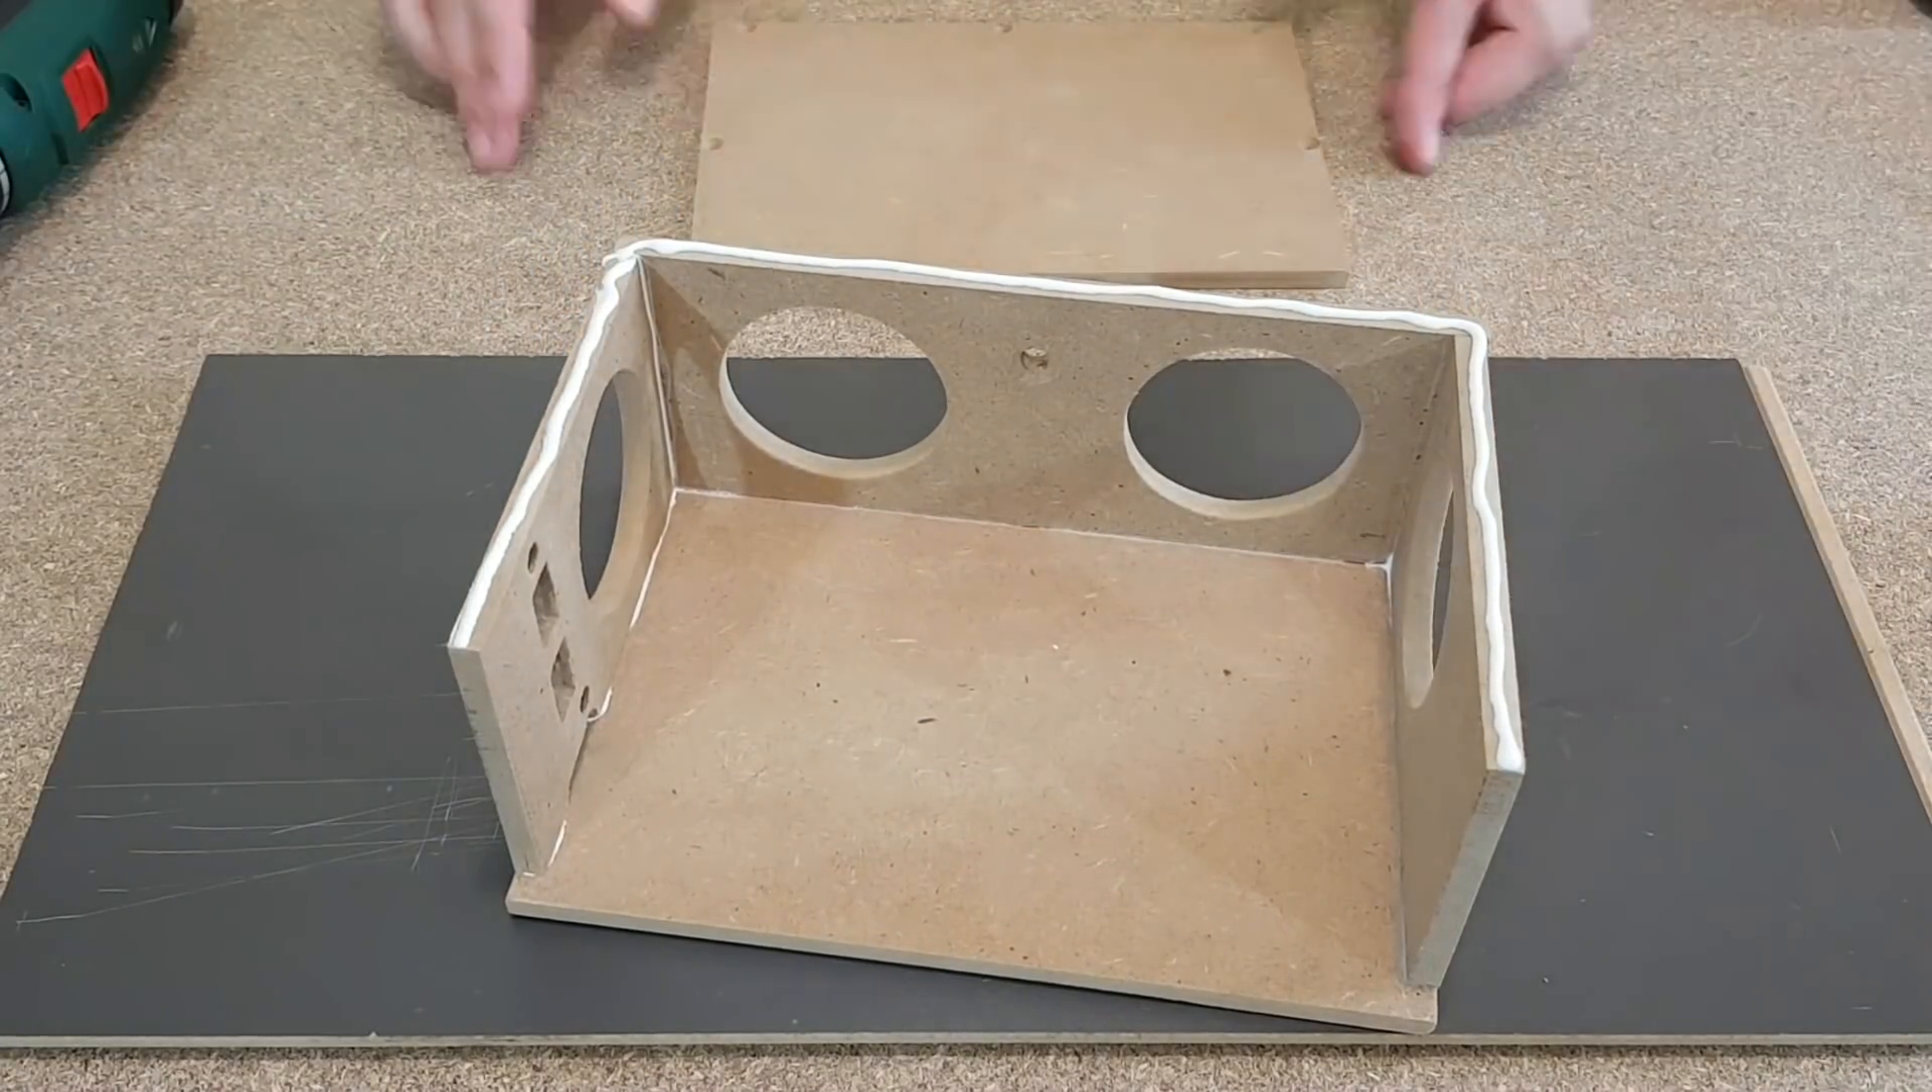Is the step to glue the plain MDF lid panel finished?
No.